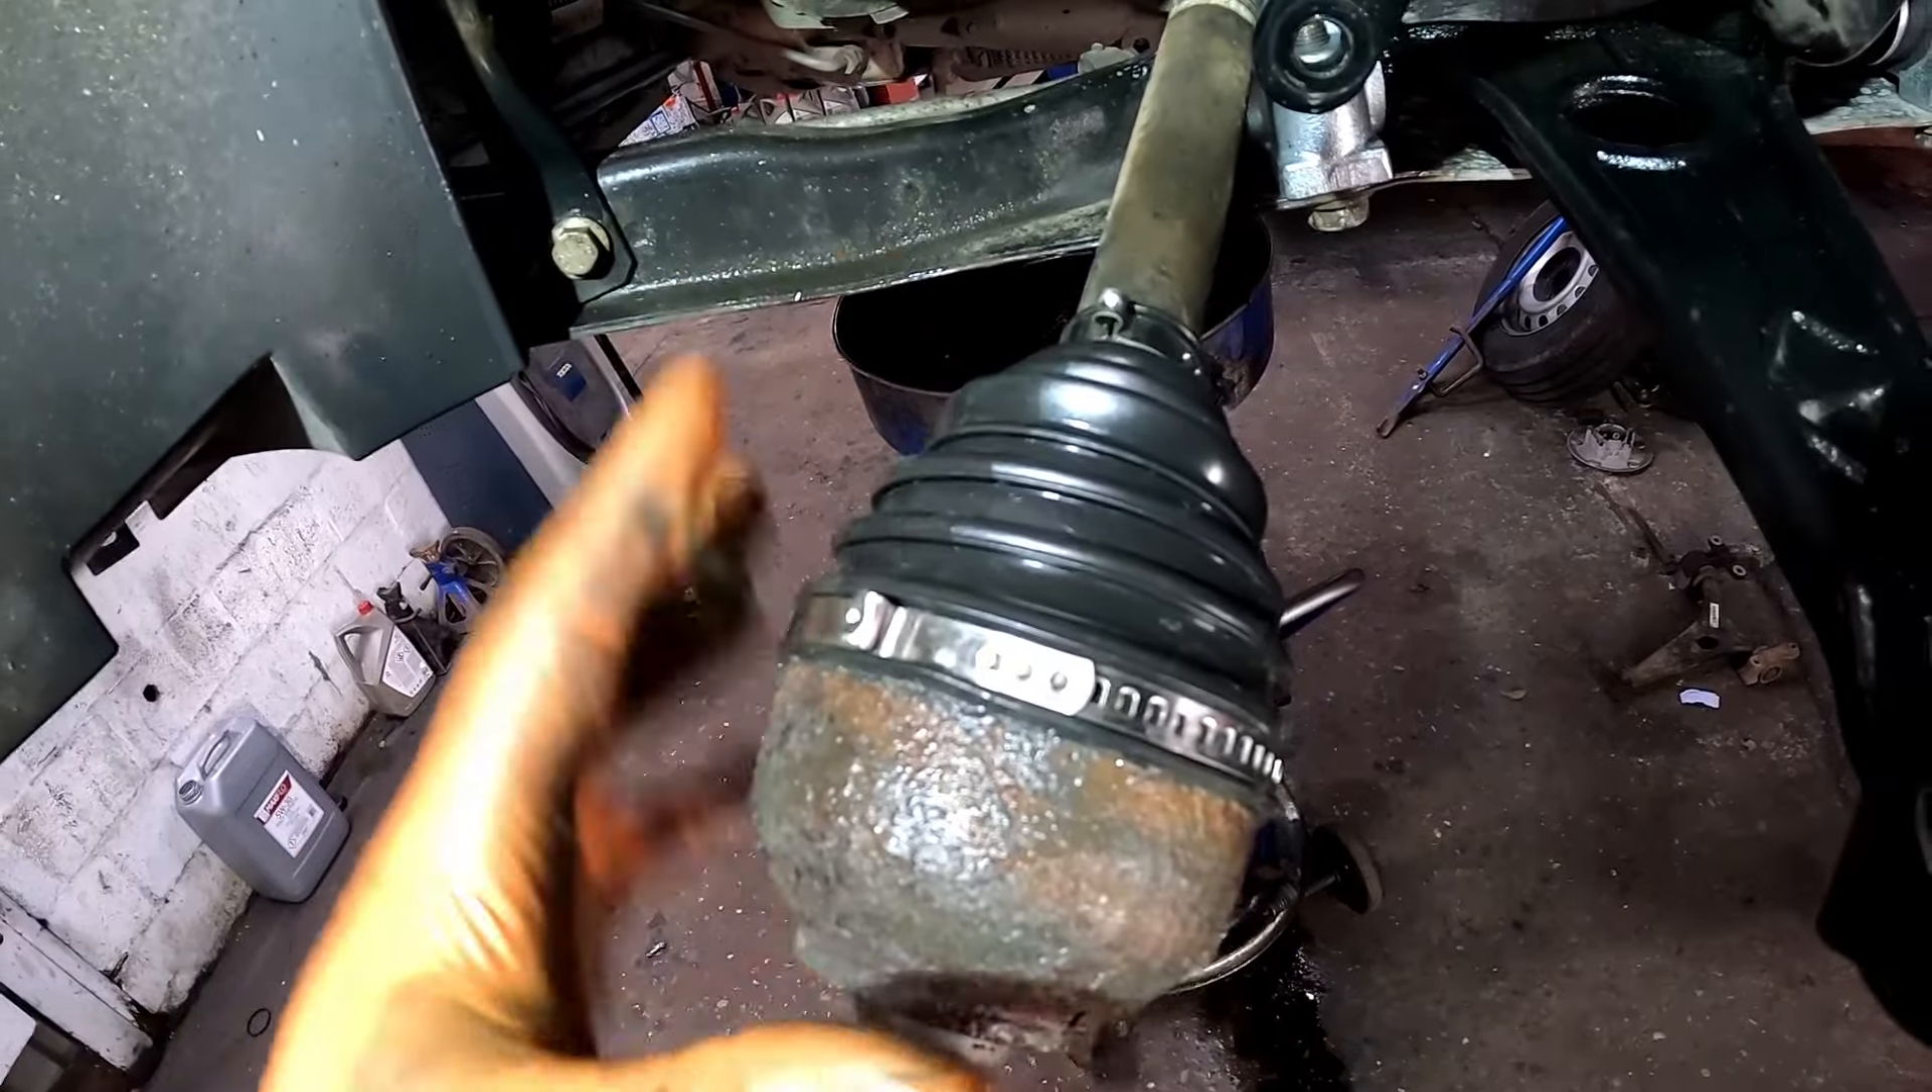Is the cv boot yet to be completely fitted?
No.